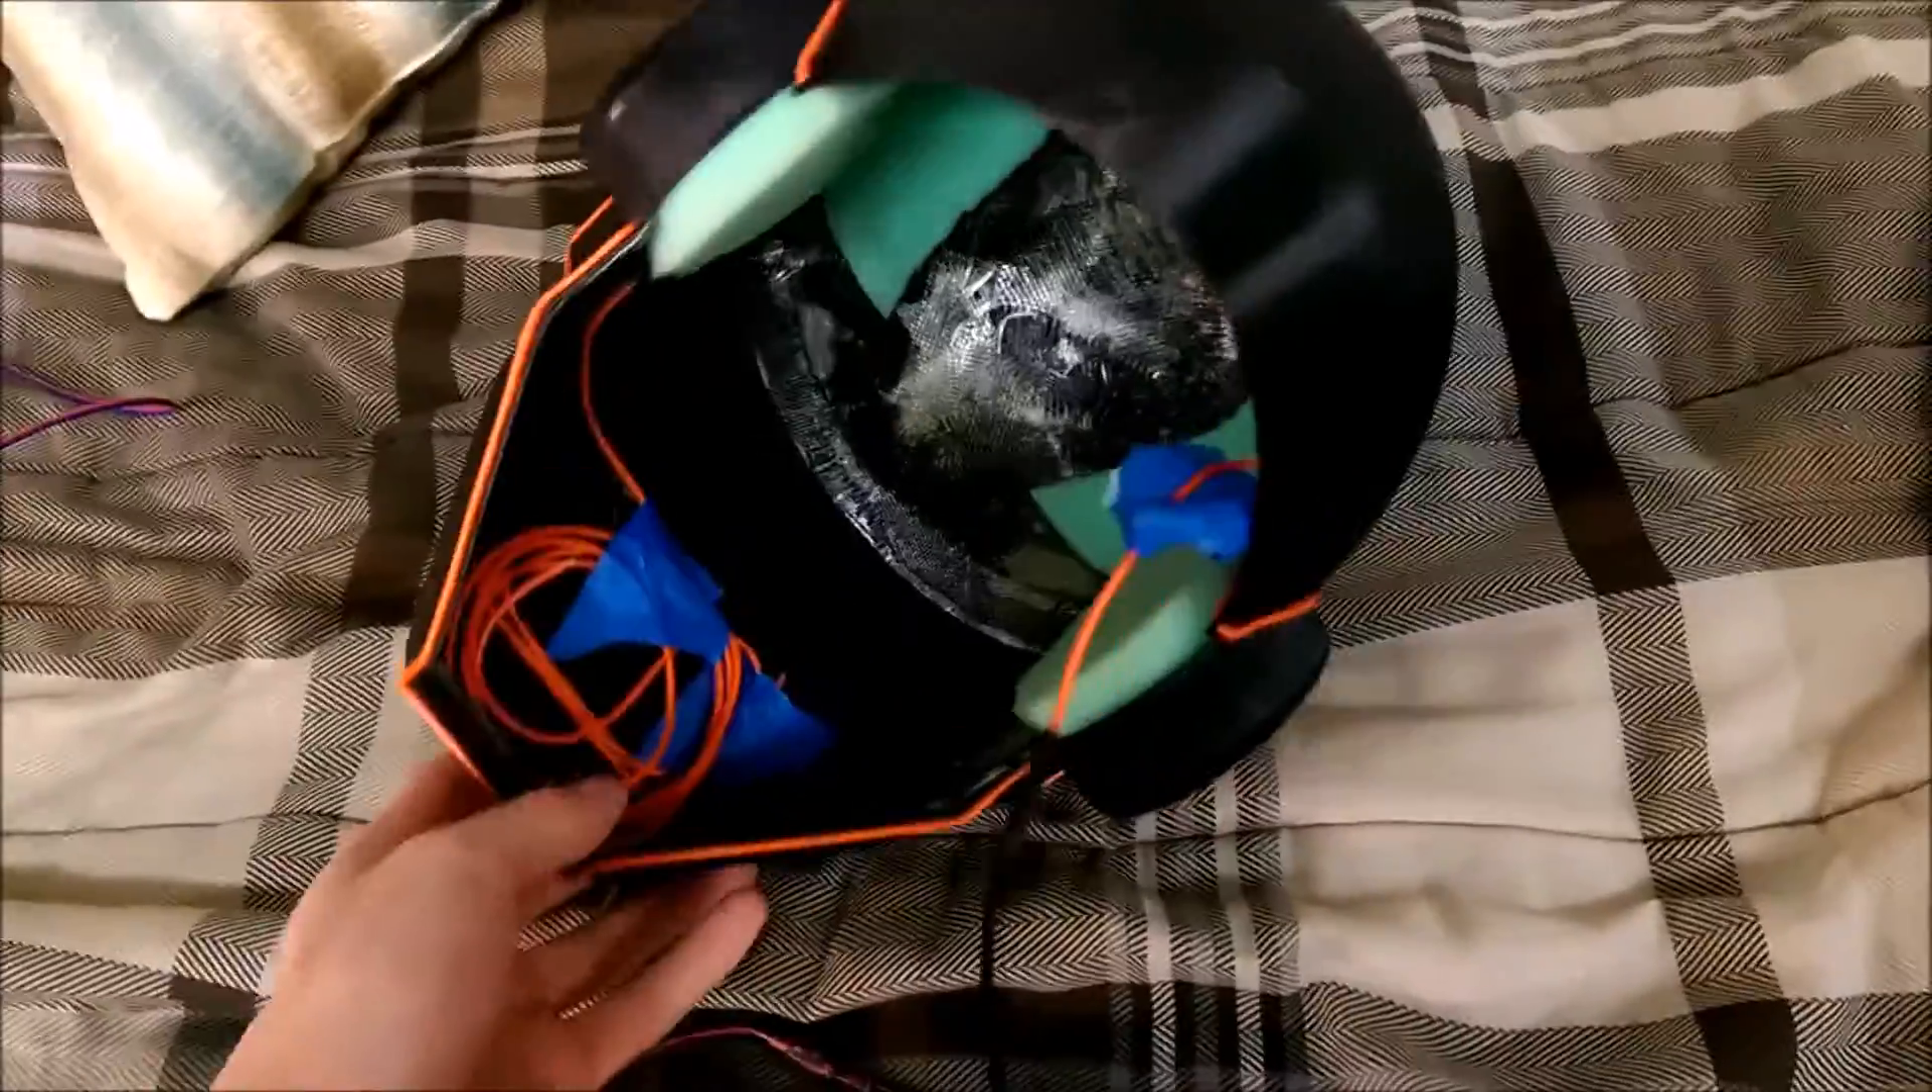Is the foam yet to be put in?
No.